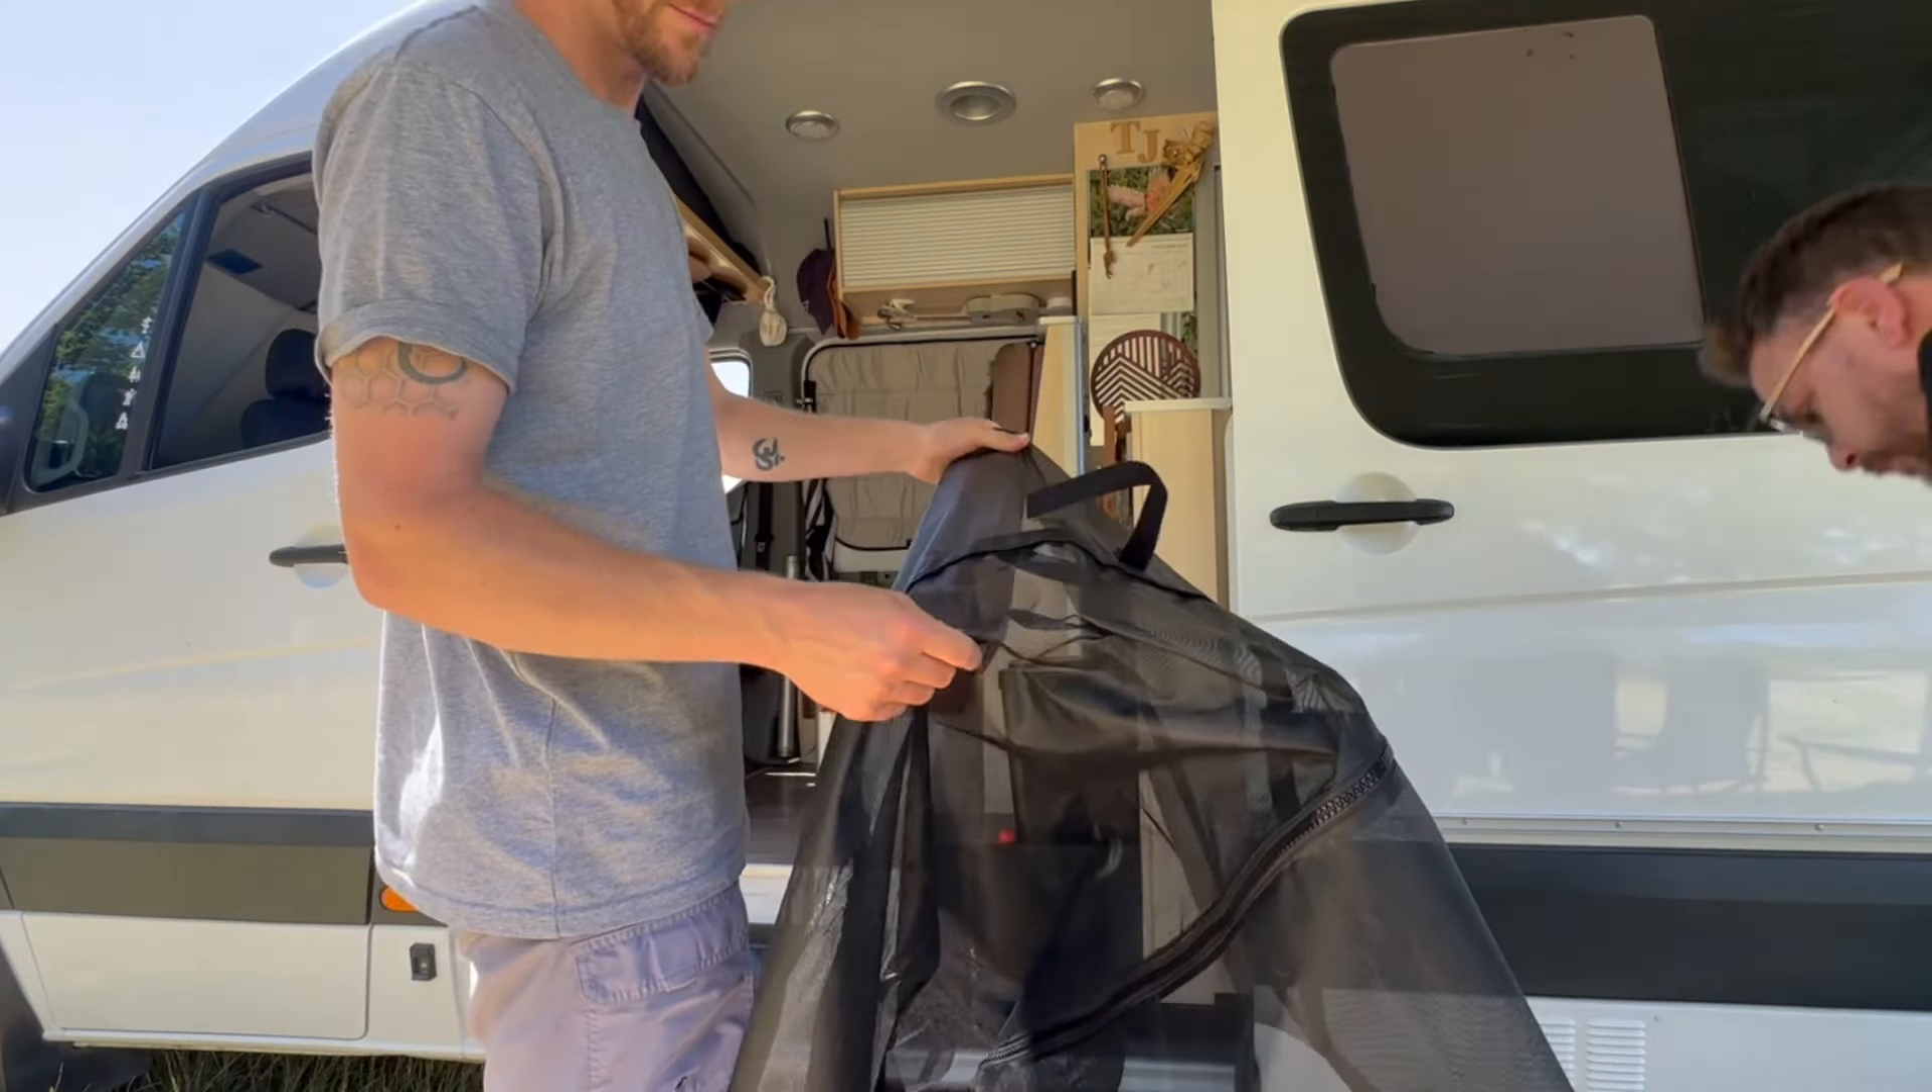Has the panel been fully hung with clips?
No.